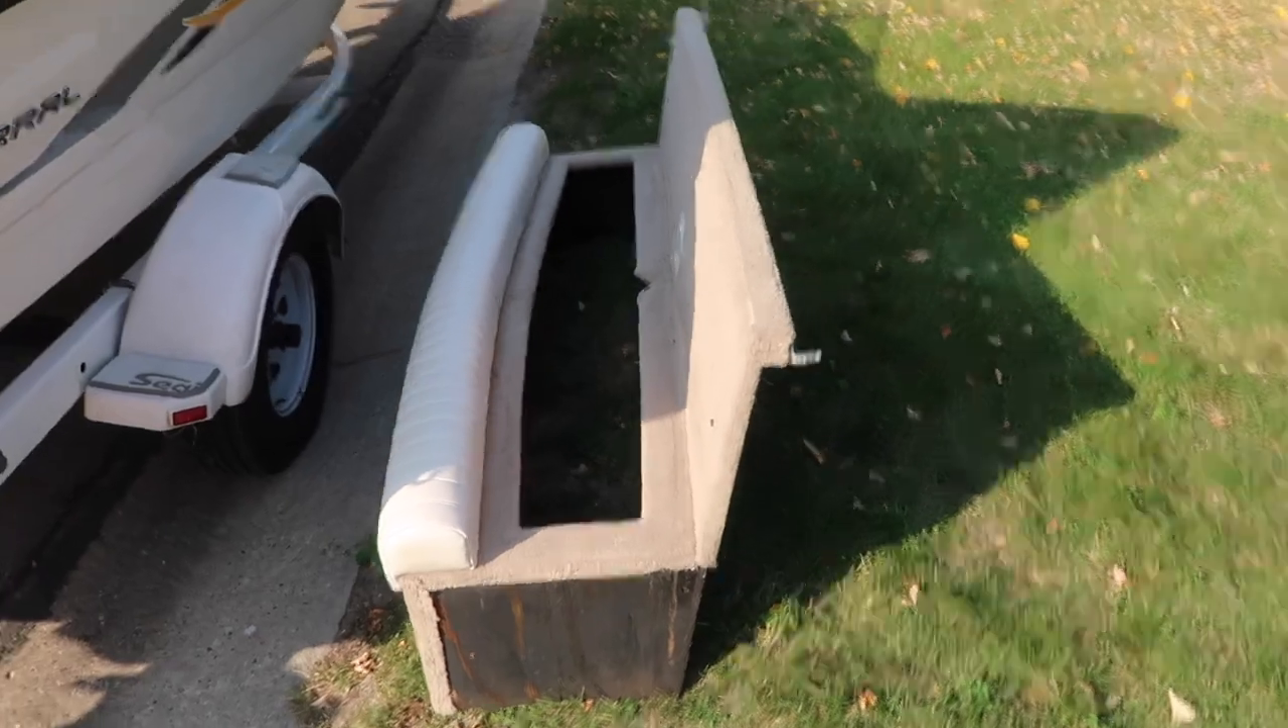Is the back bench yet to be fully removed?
No.